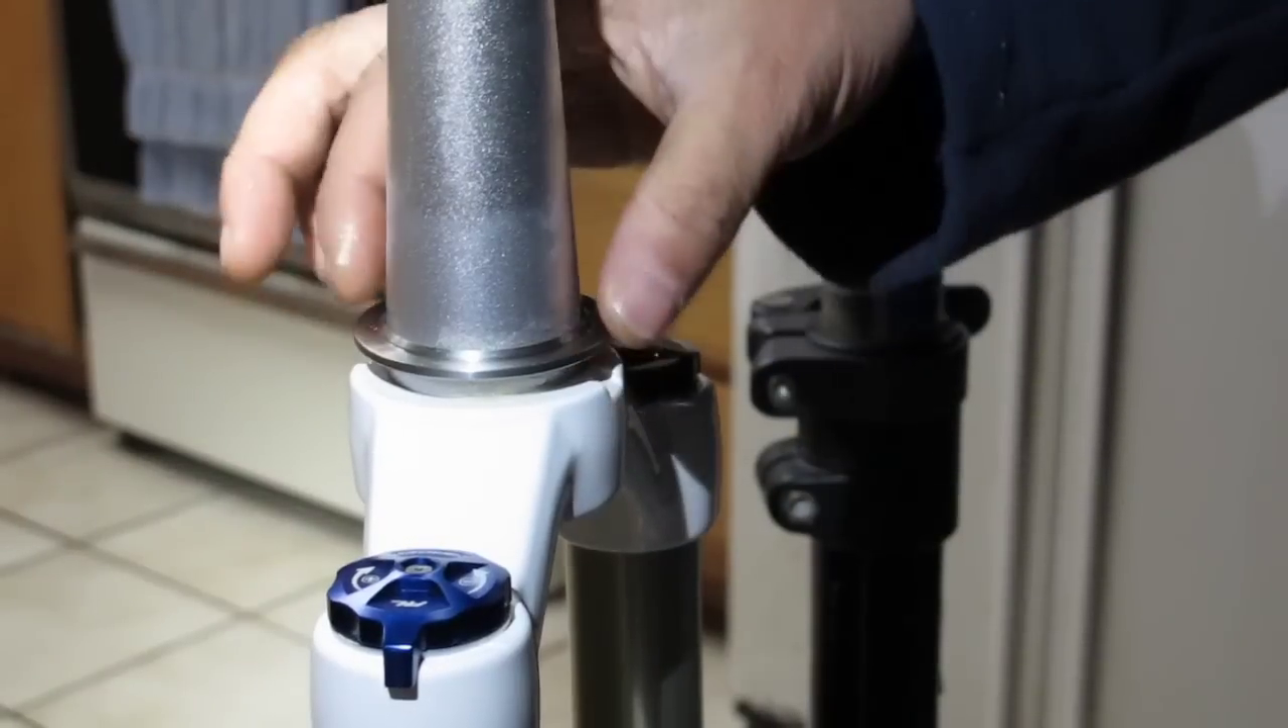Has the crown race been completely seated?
No.